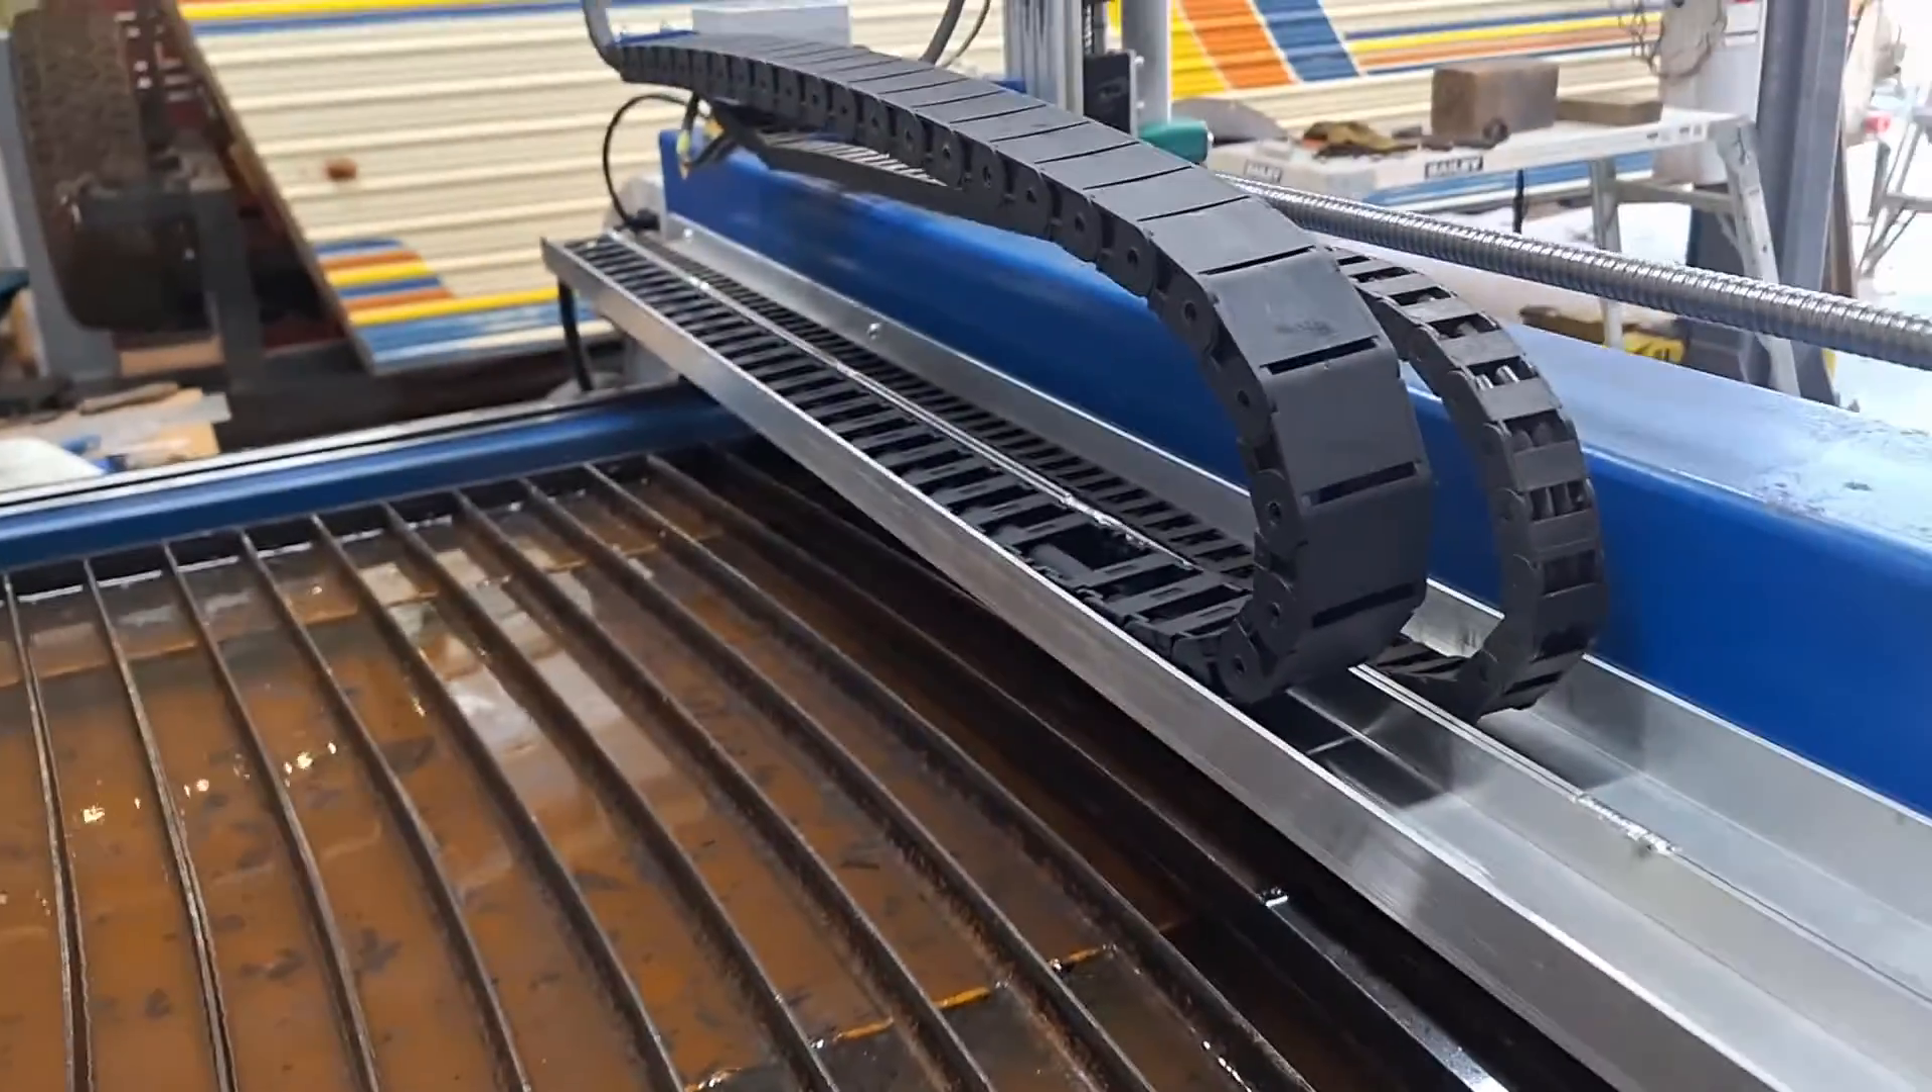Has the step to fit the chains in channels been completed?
Yes.